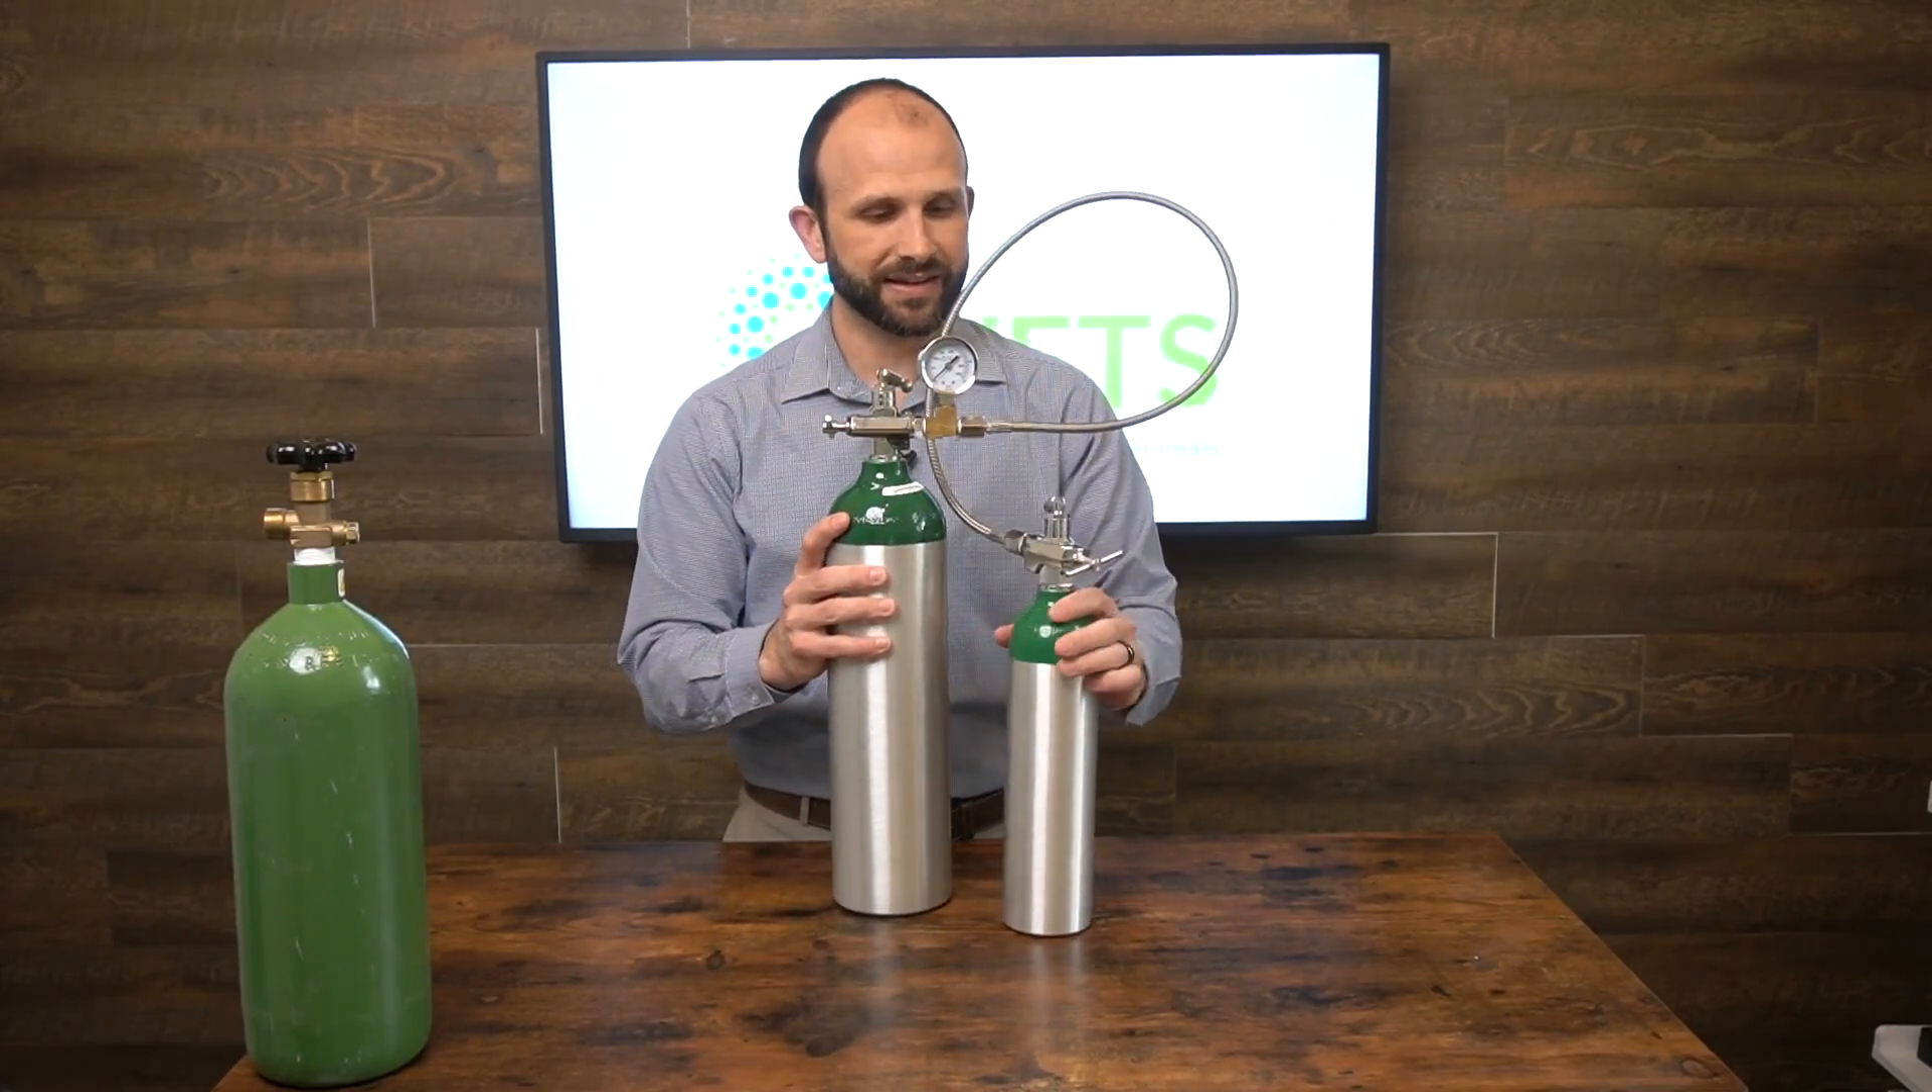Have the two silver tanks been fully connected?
Yes.